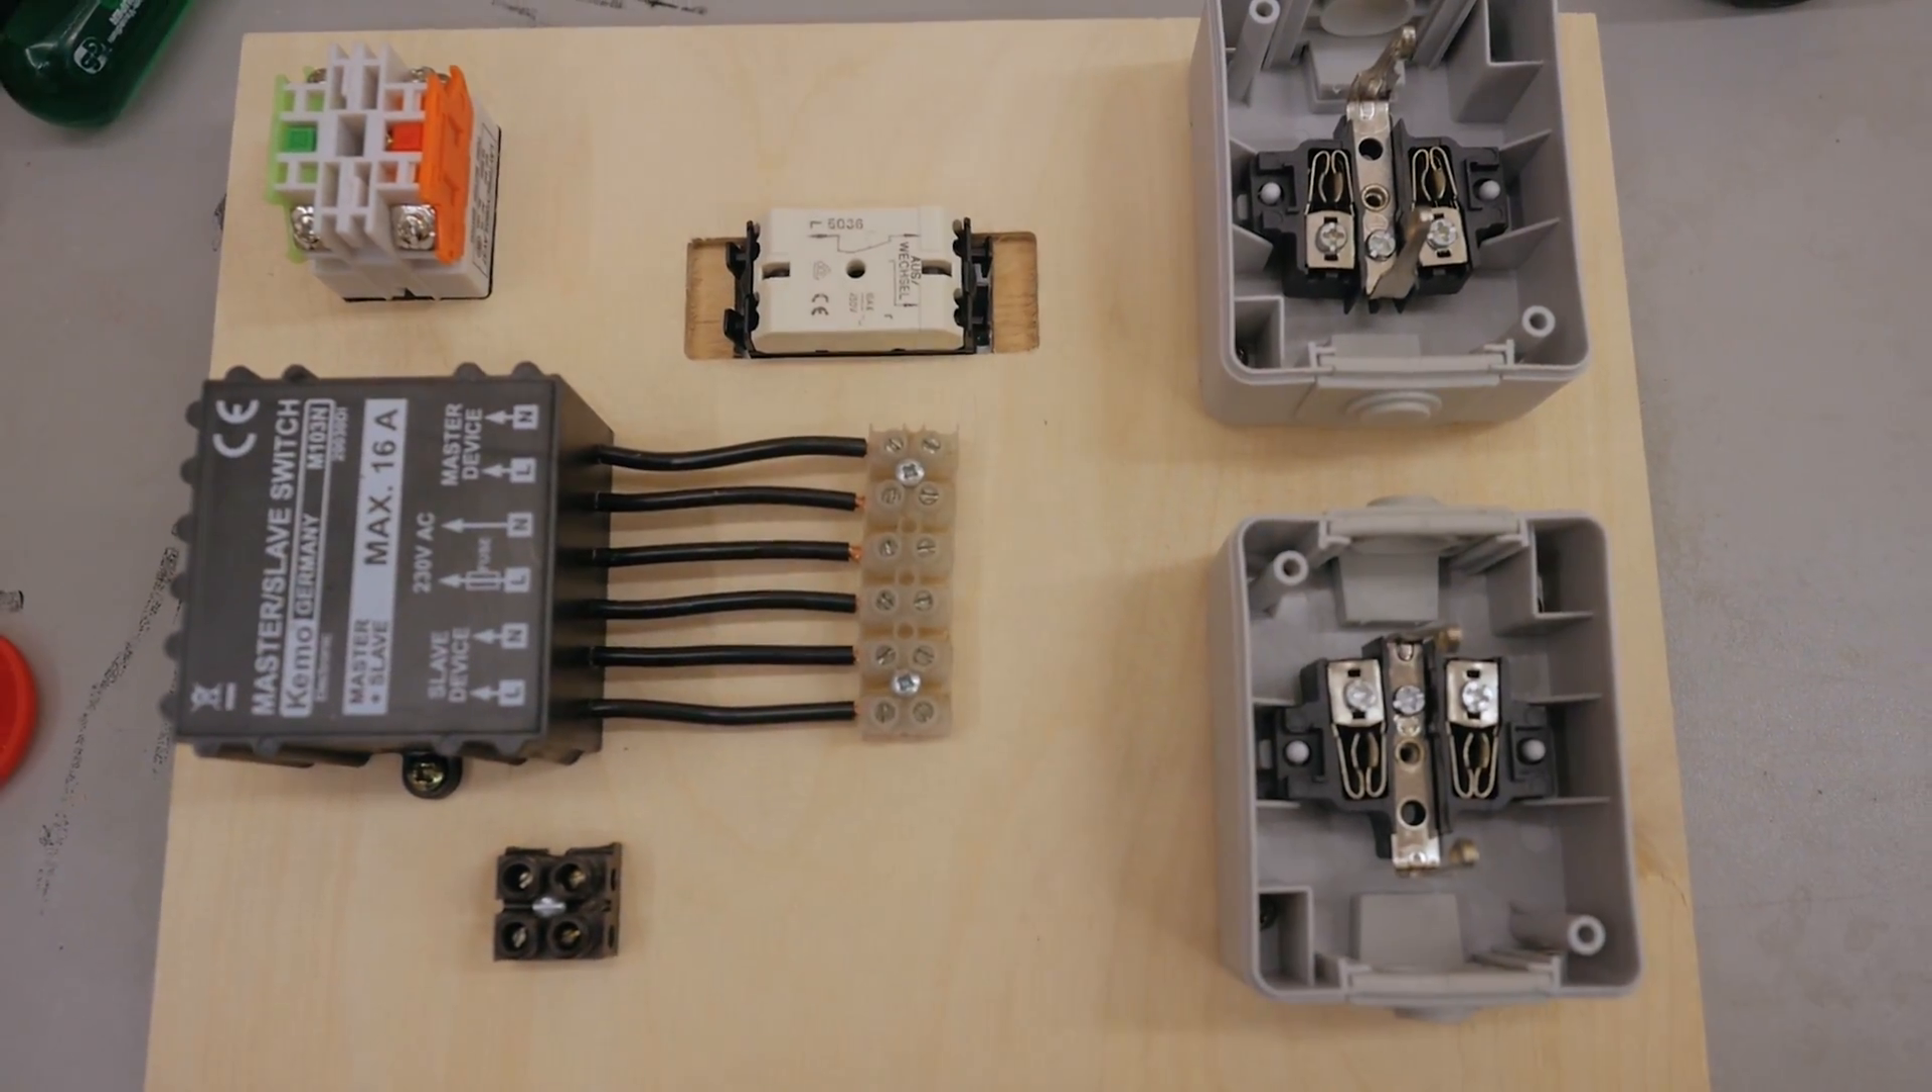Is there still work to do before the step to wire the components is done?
Yes.